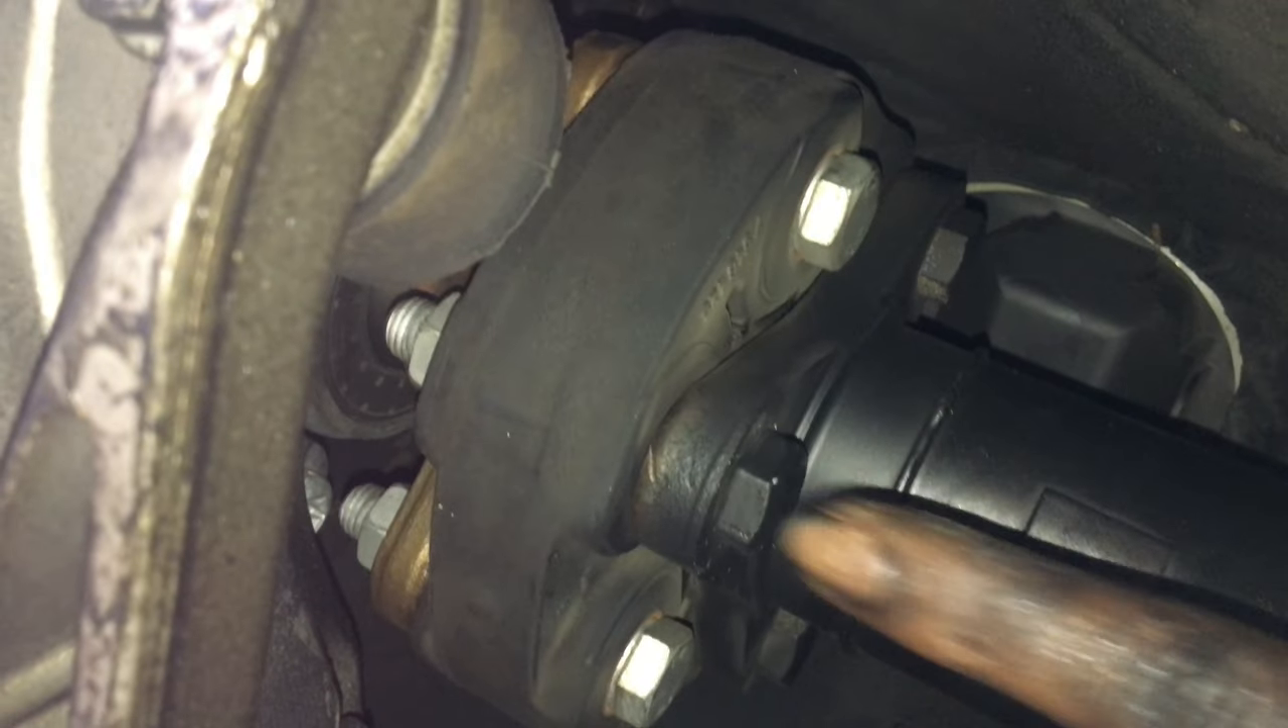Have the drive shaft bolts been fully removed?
No.